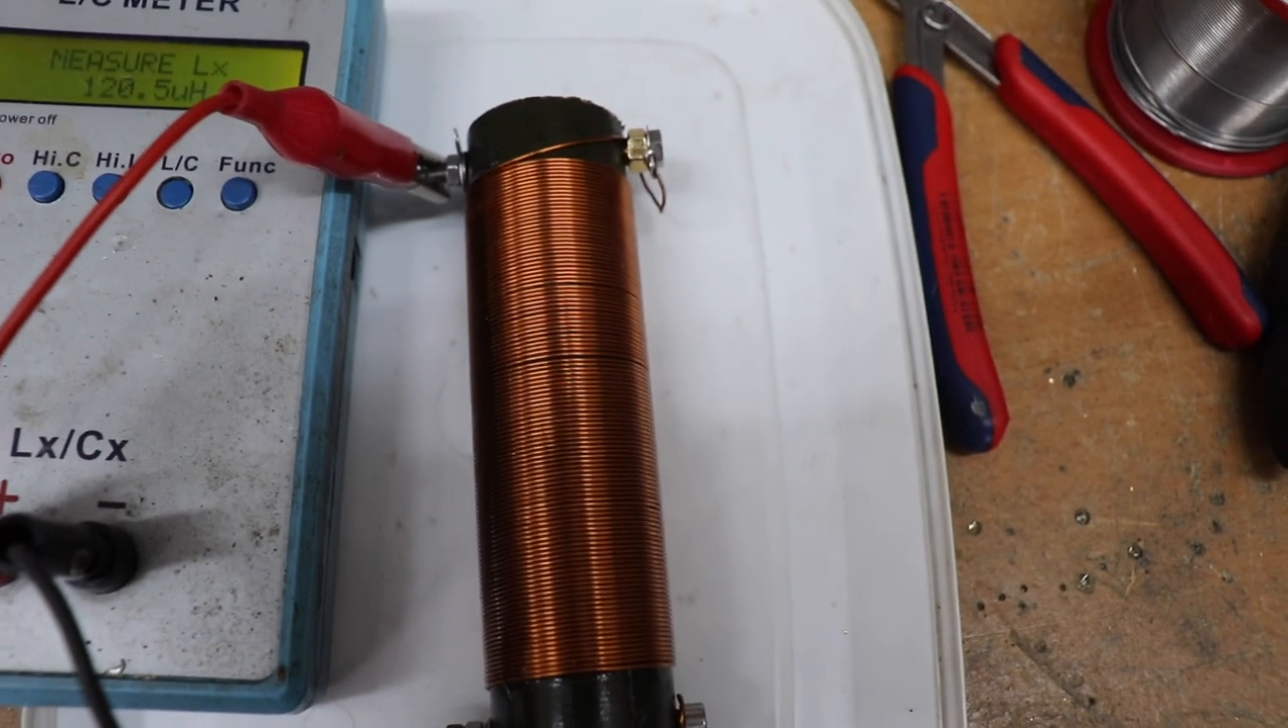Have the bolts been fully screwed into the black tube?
Yes.